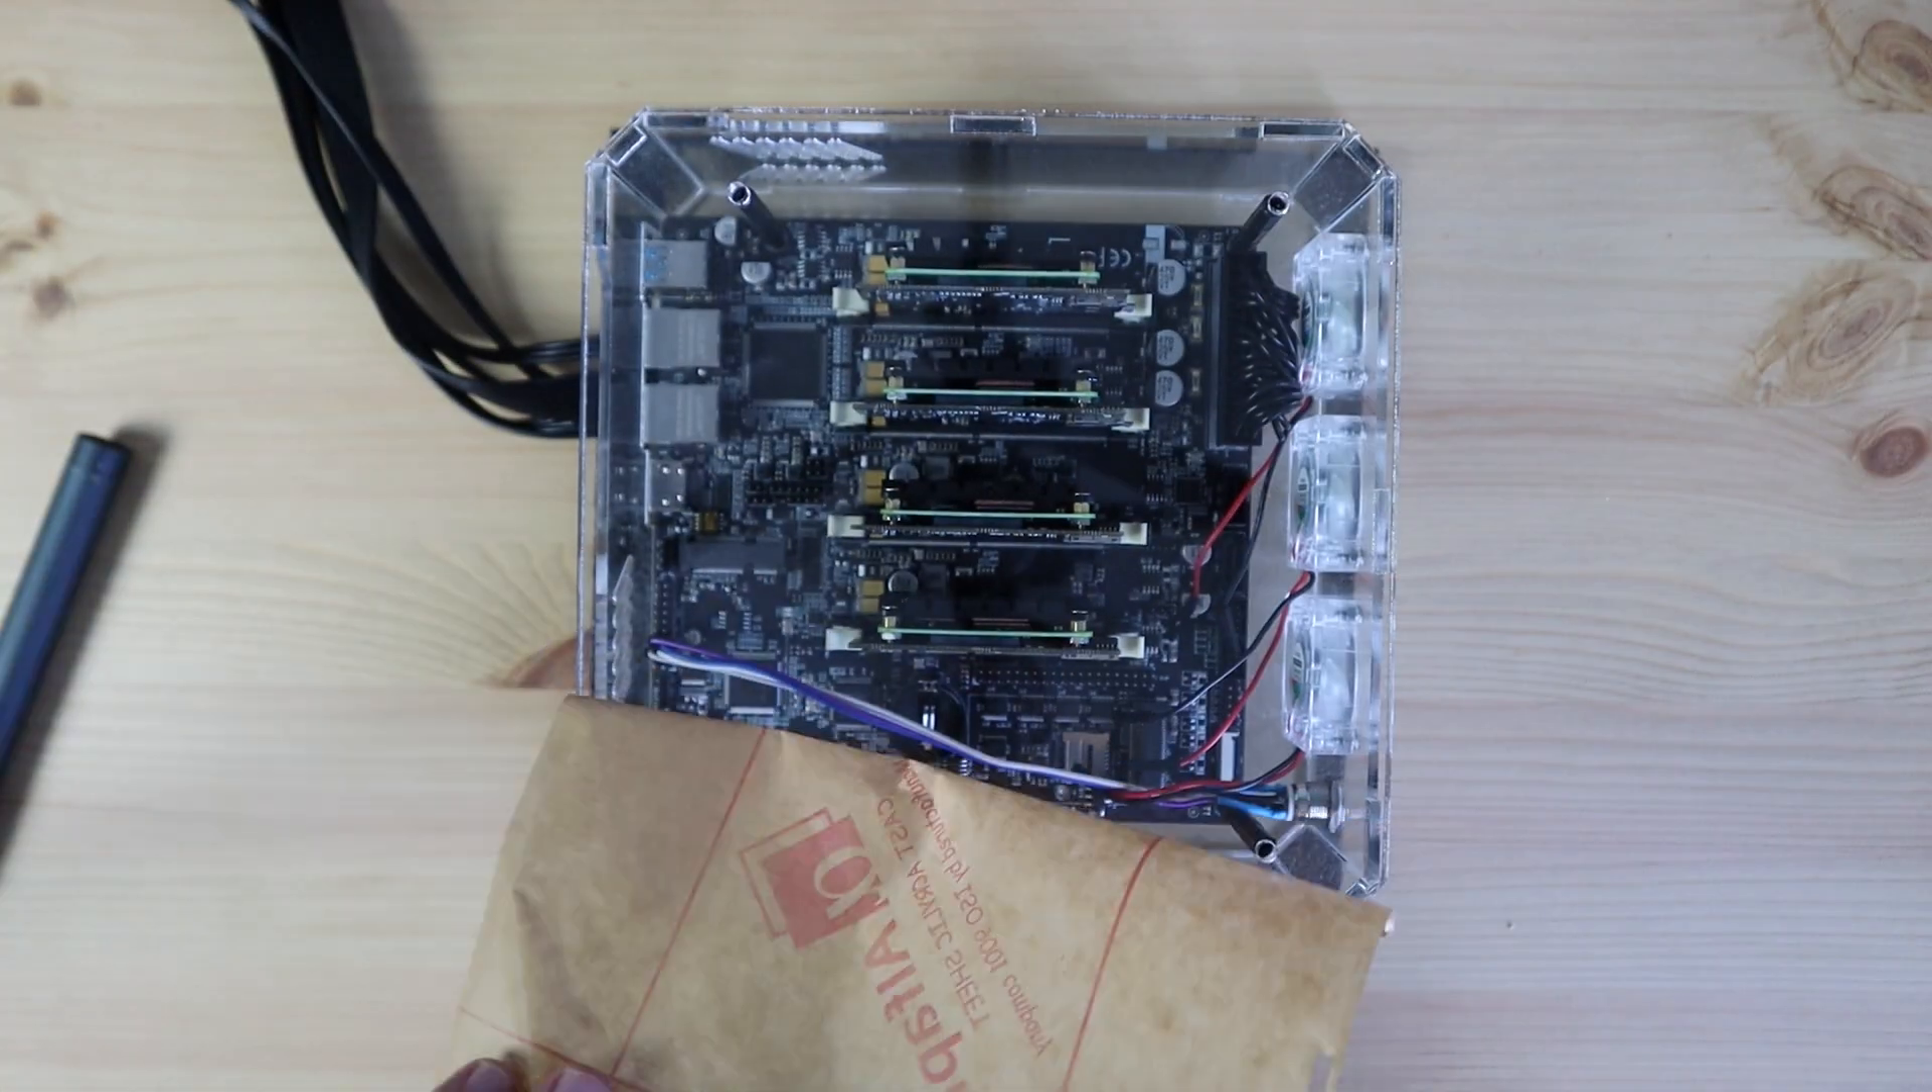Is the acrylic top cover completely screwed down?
No.